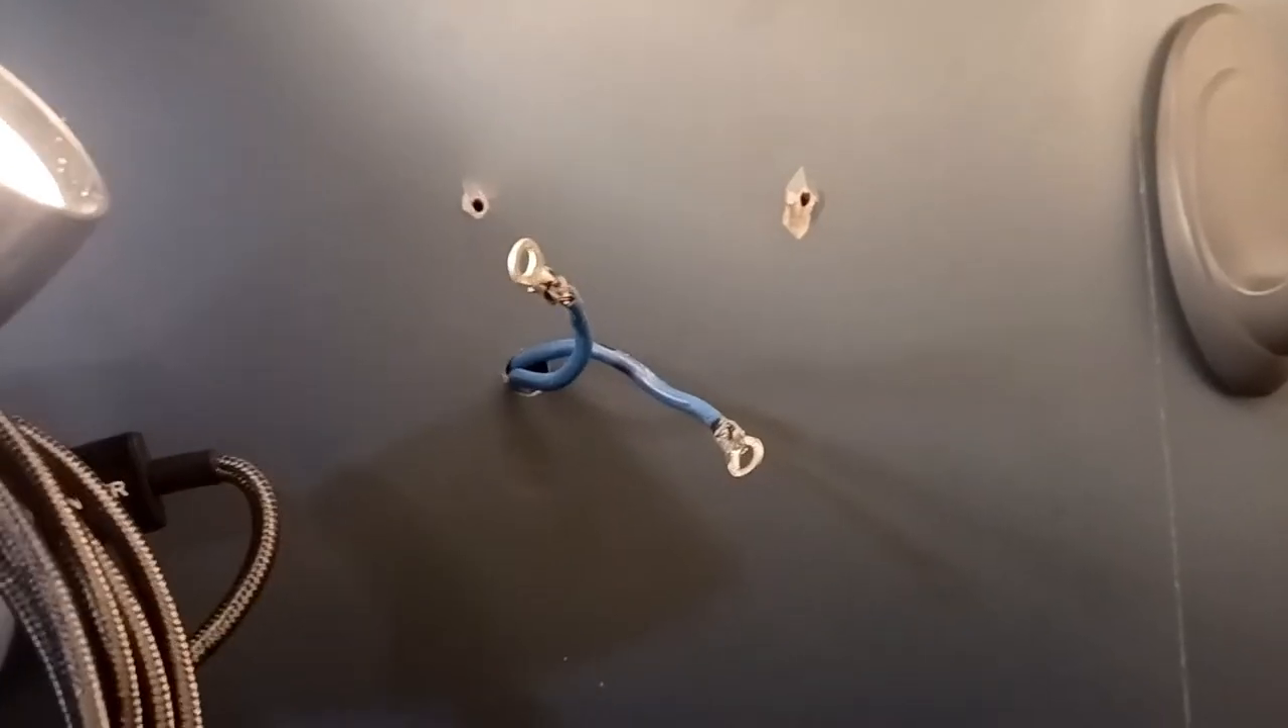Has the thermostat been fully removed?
Yes.